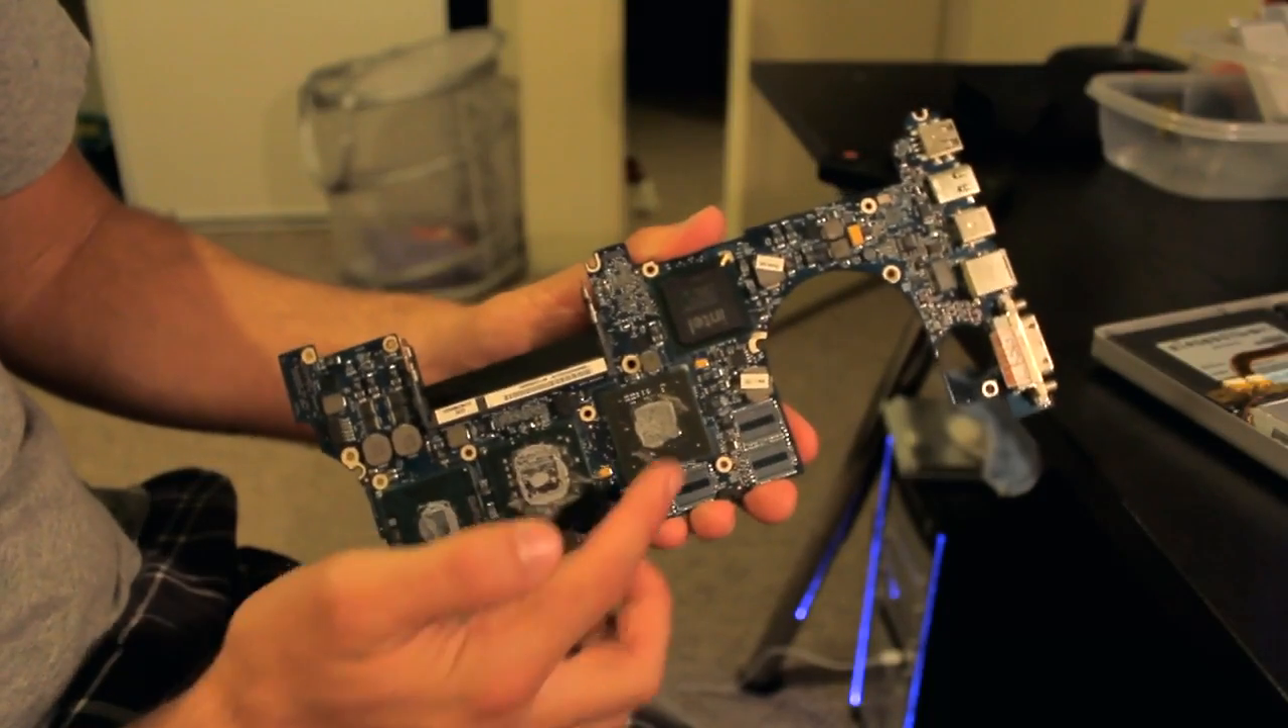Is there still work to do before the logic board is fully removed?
No.